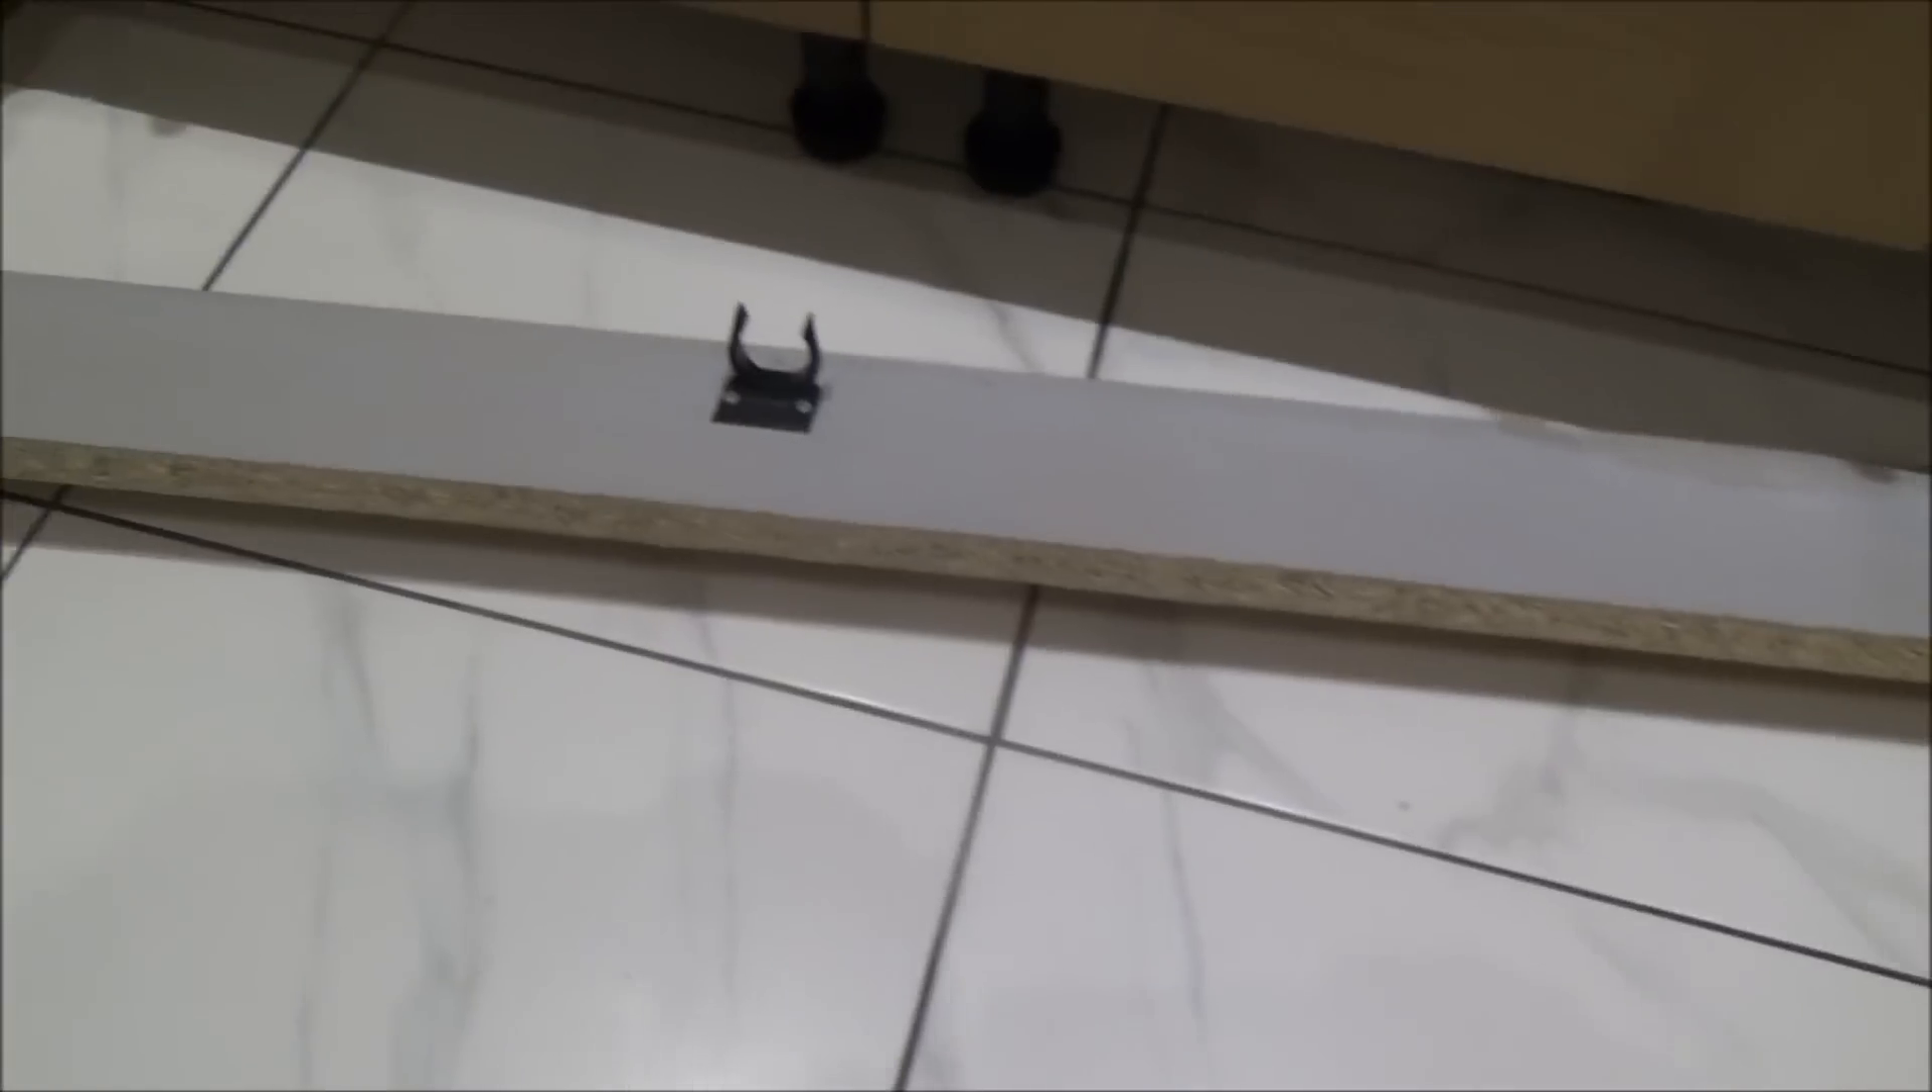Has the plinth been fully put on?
No.